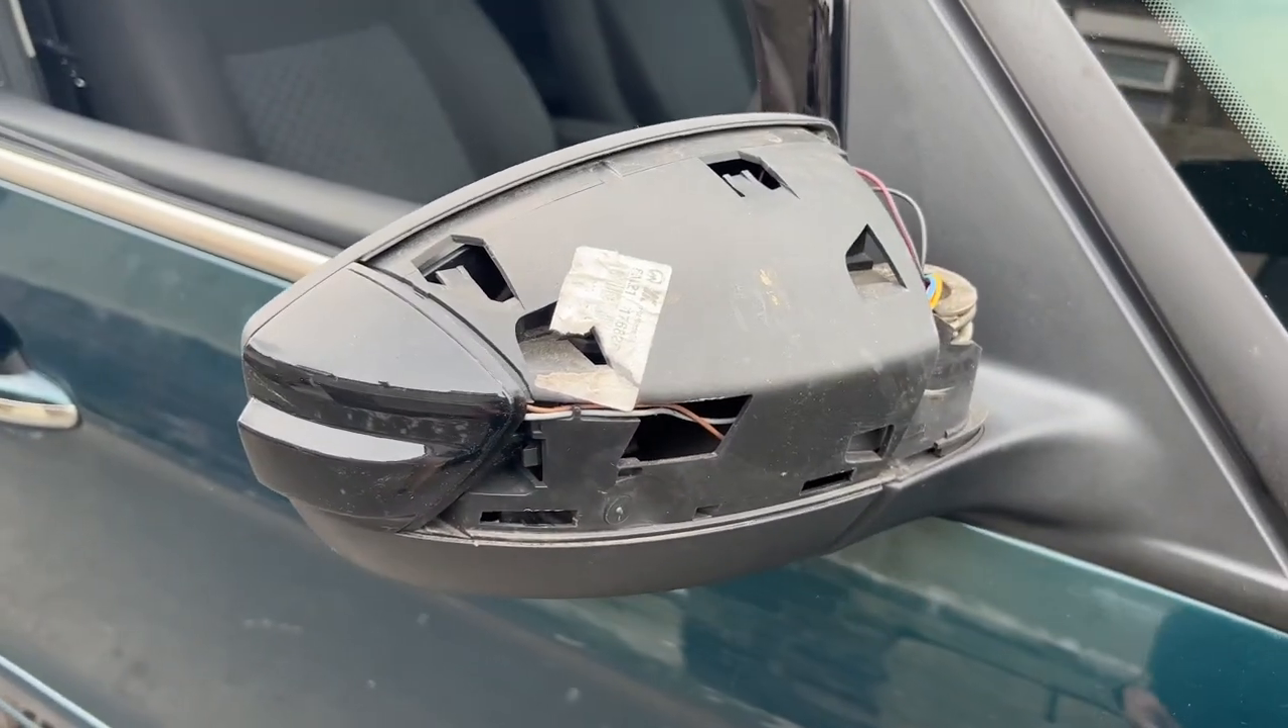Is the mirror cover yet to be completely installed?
Yes.